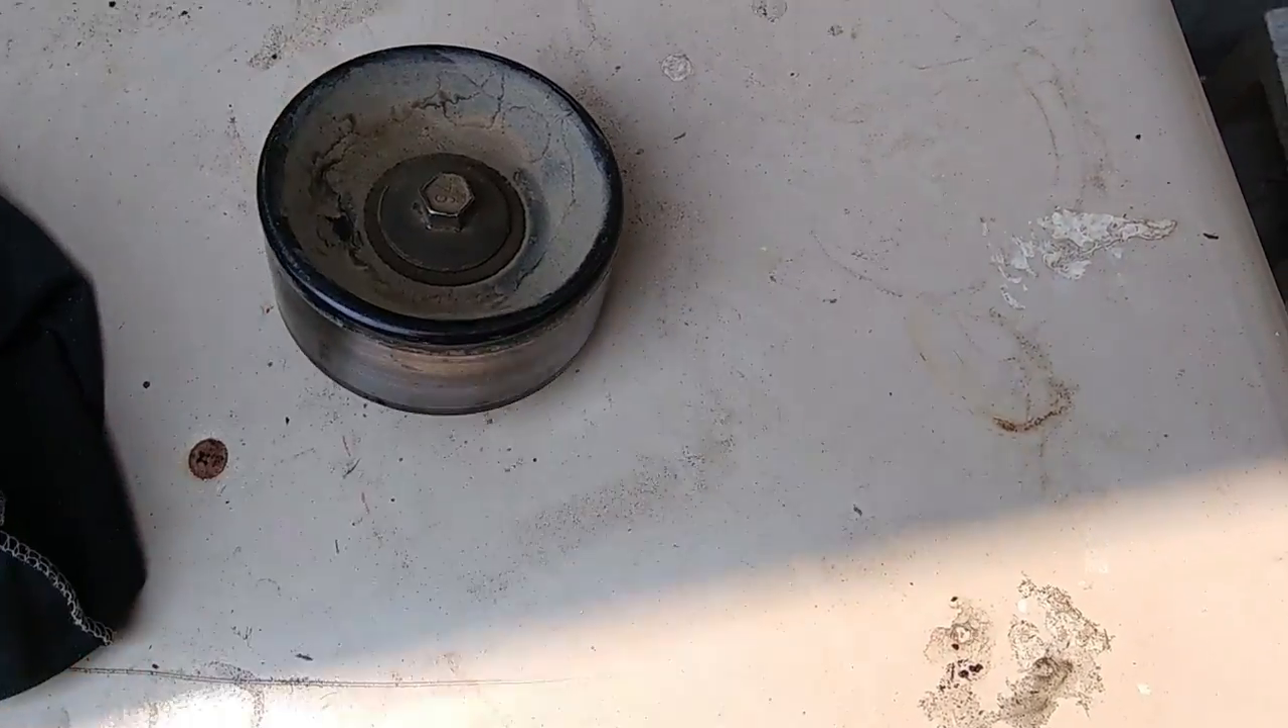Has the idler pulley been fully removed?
Yes.